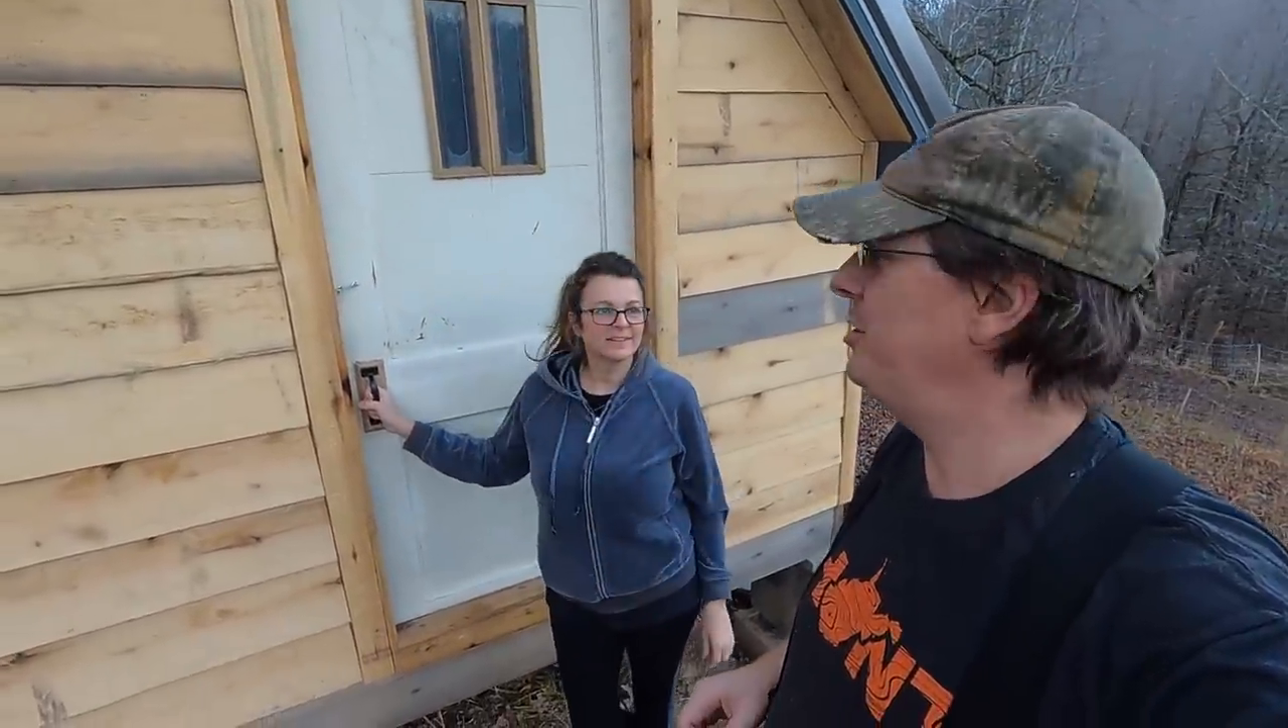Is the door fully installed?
Yes.